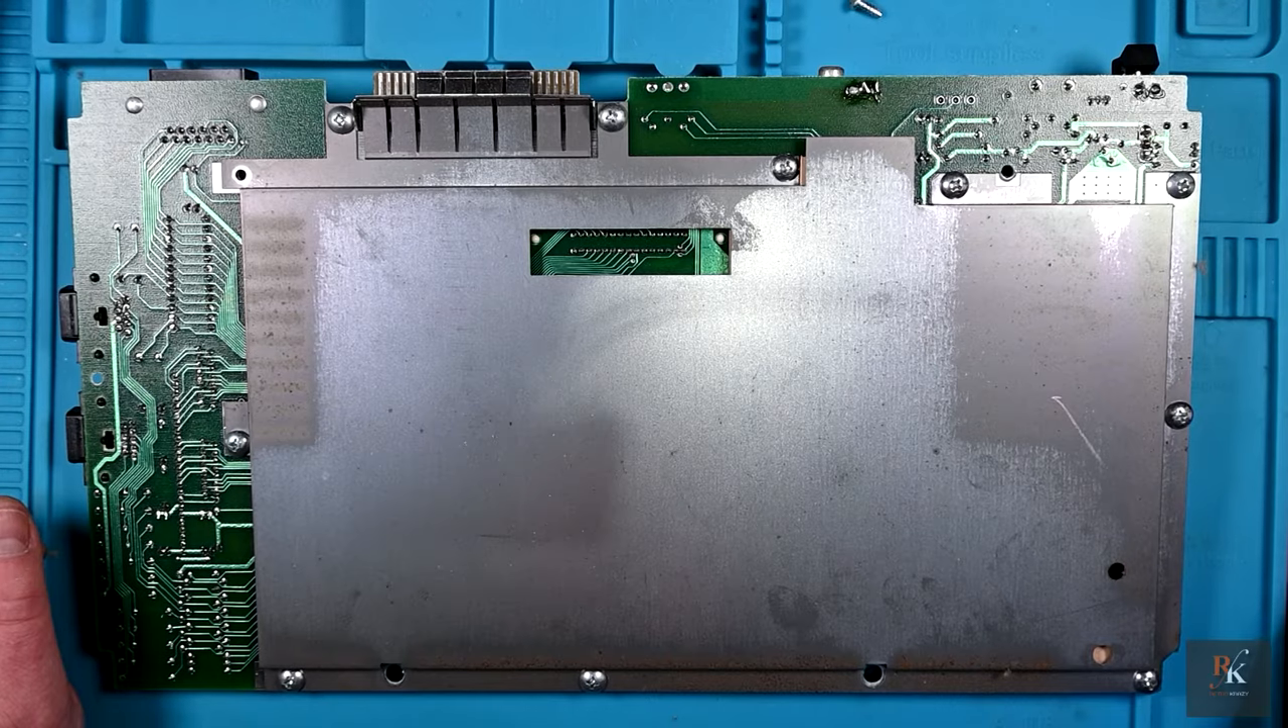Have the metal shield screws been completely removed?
No.